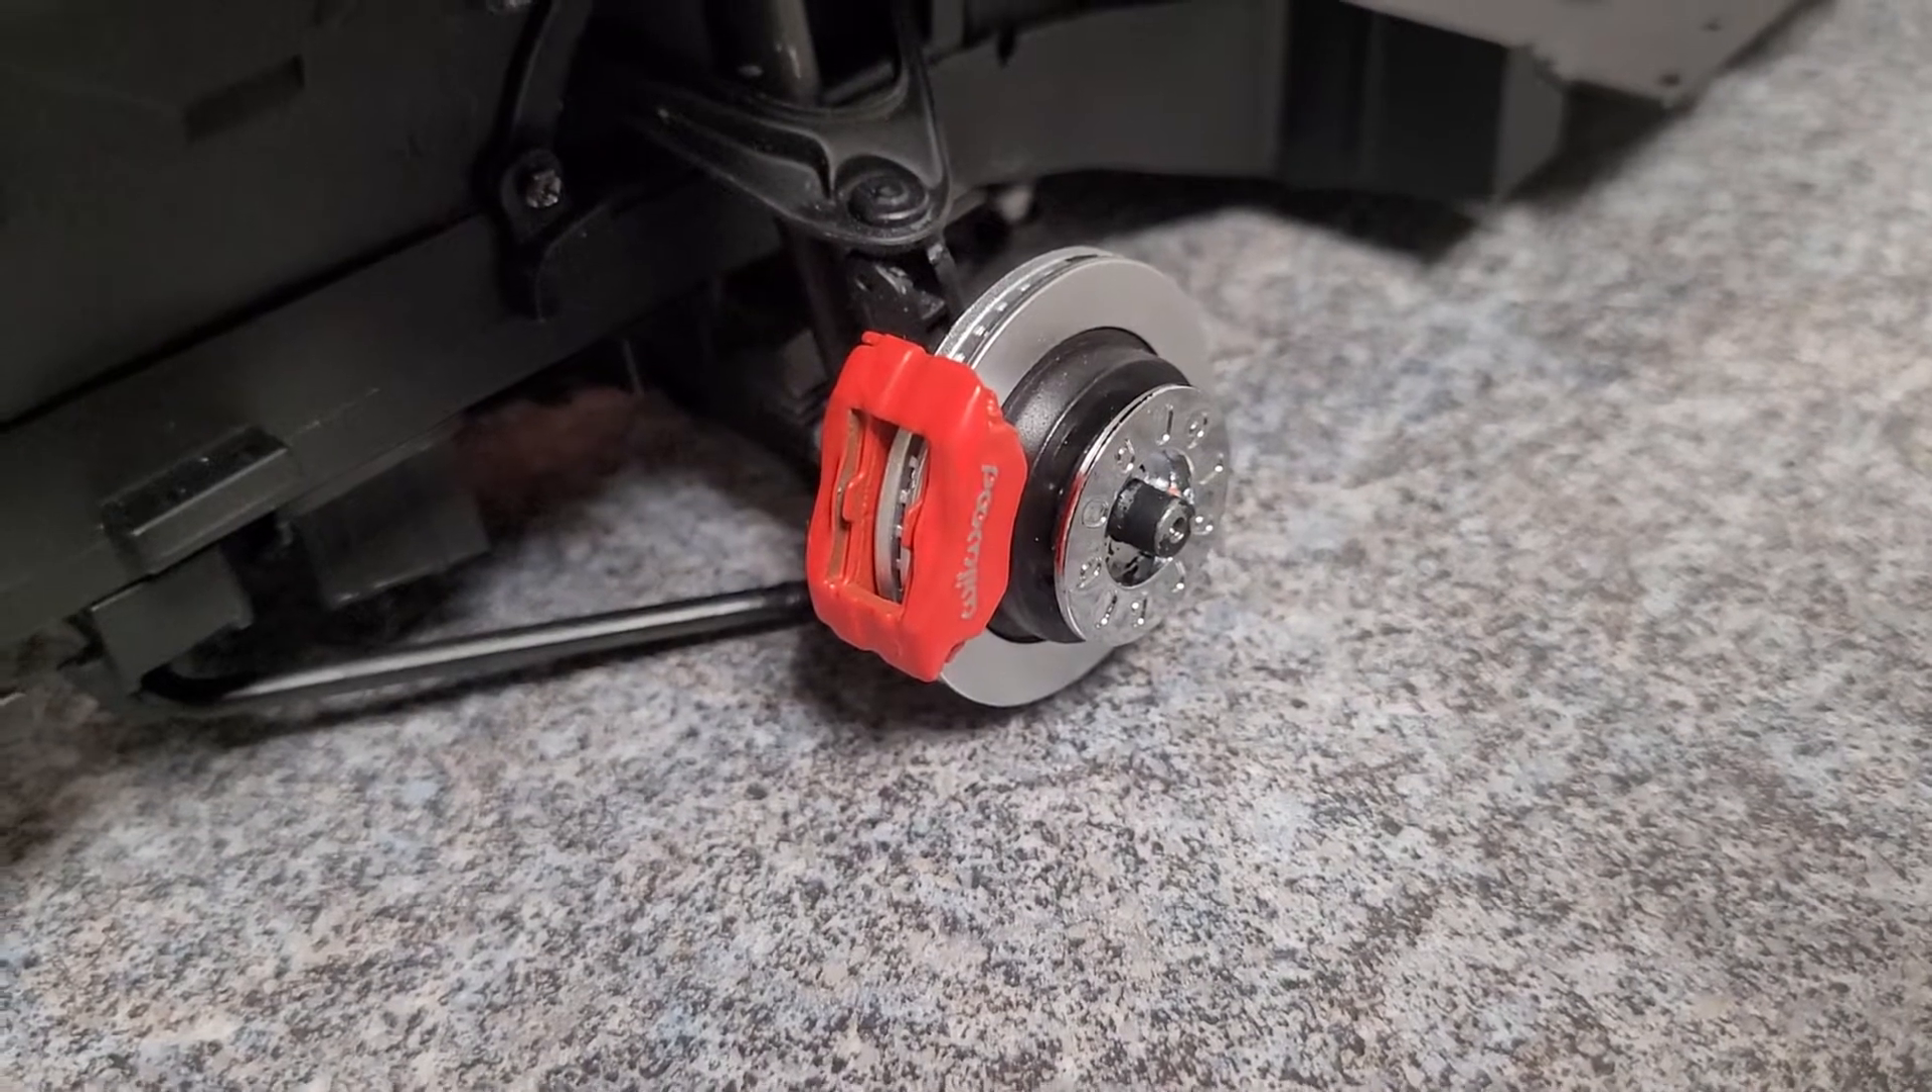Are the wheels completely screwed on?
No.